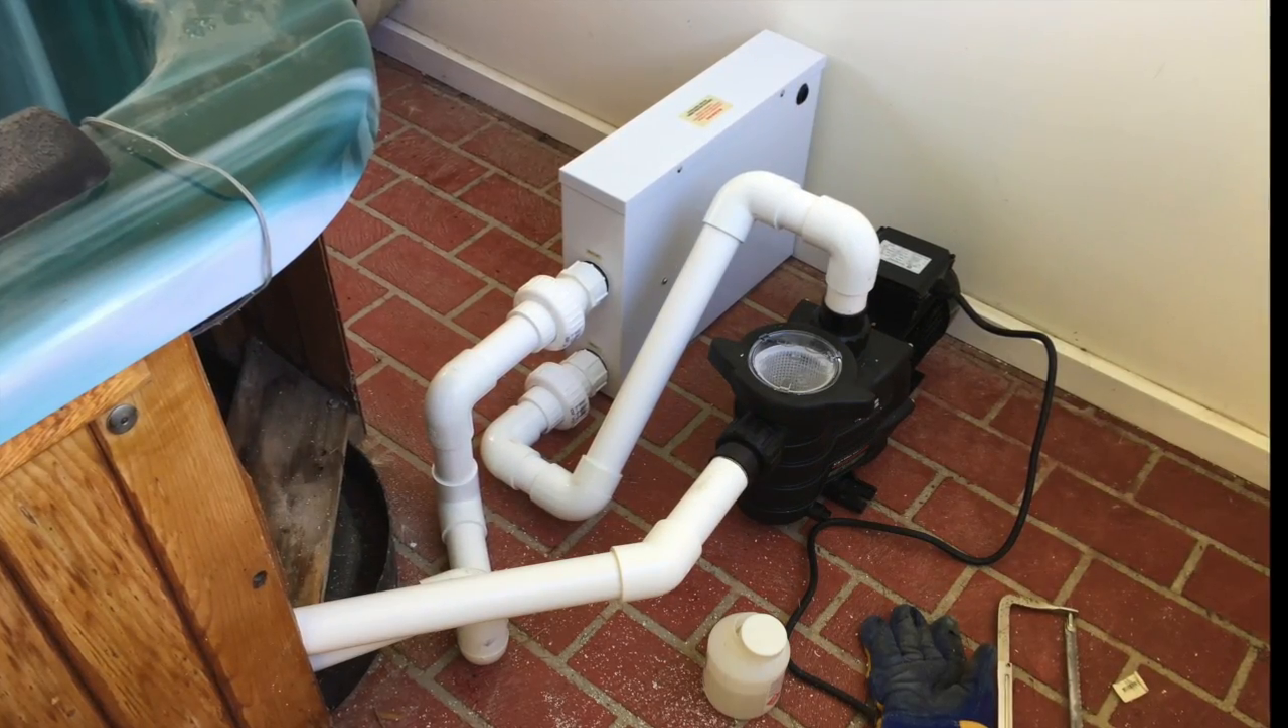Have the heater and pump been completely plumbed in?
Yes.